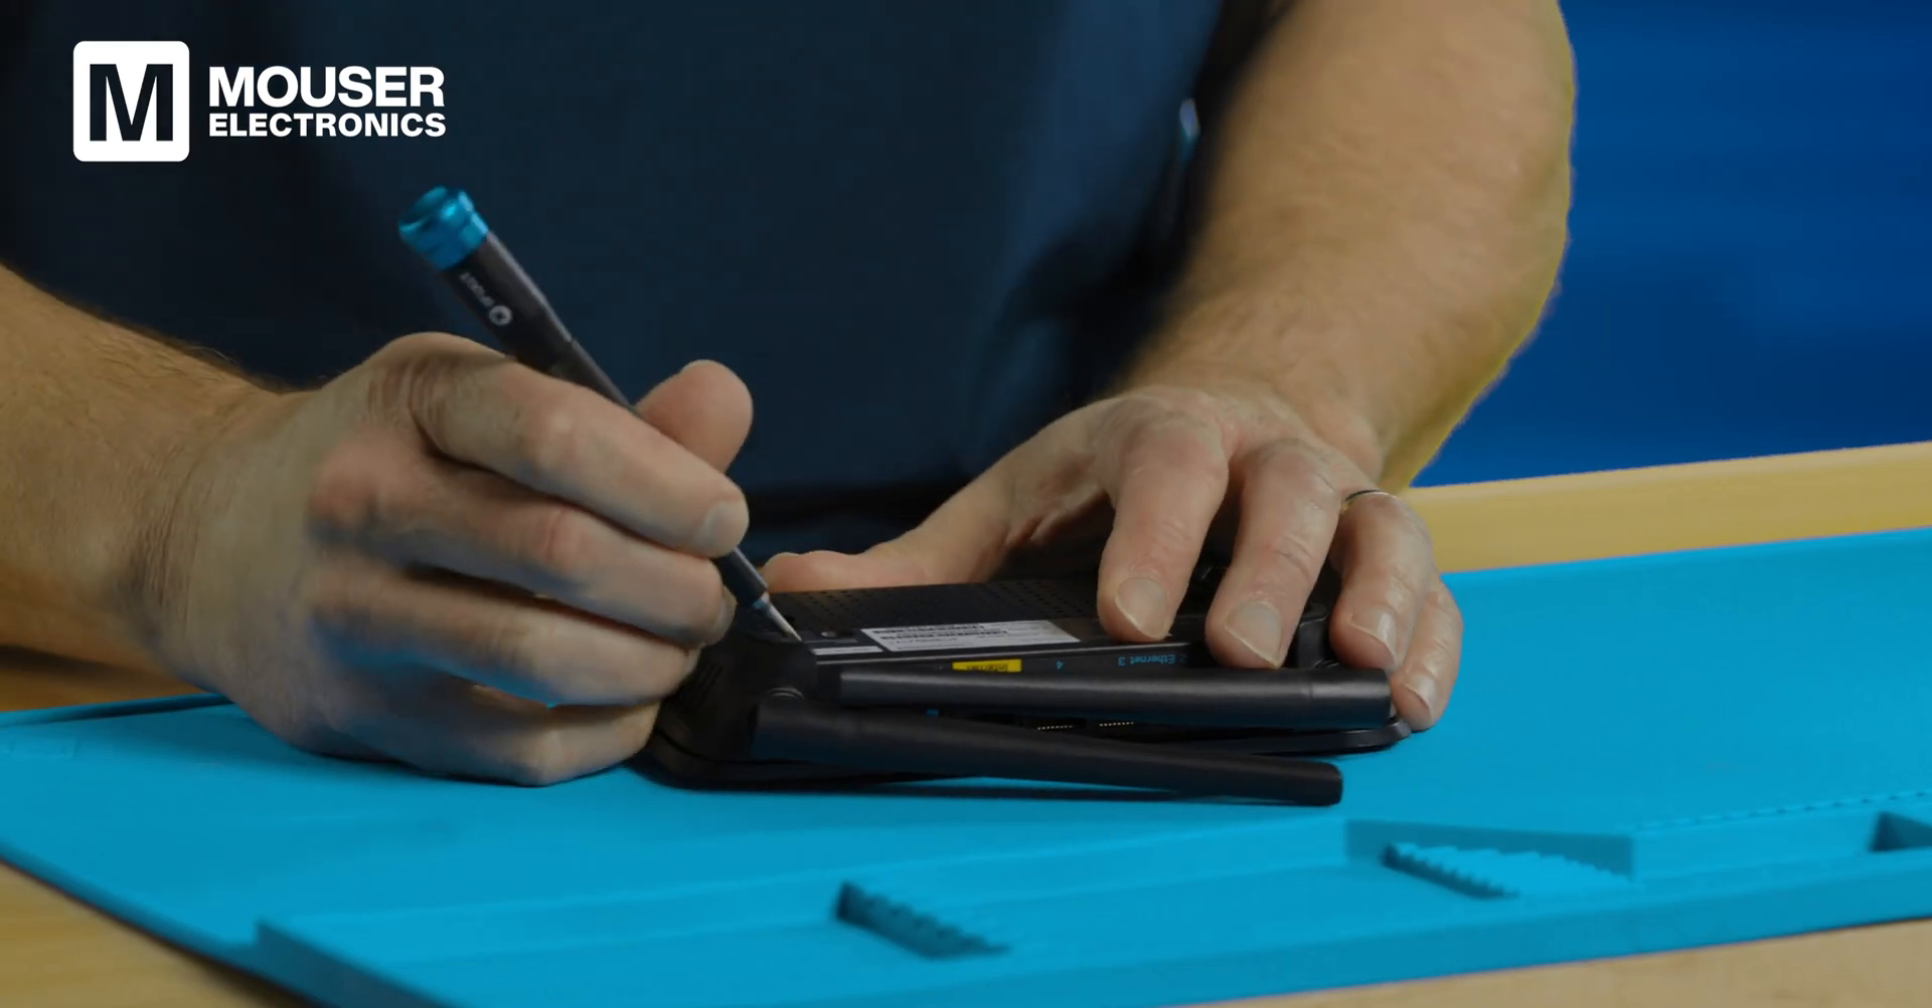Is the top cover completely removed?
No.